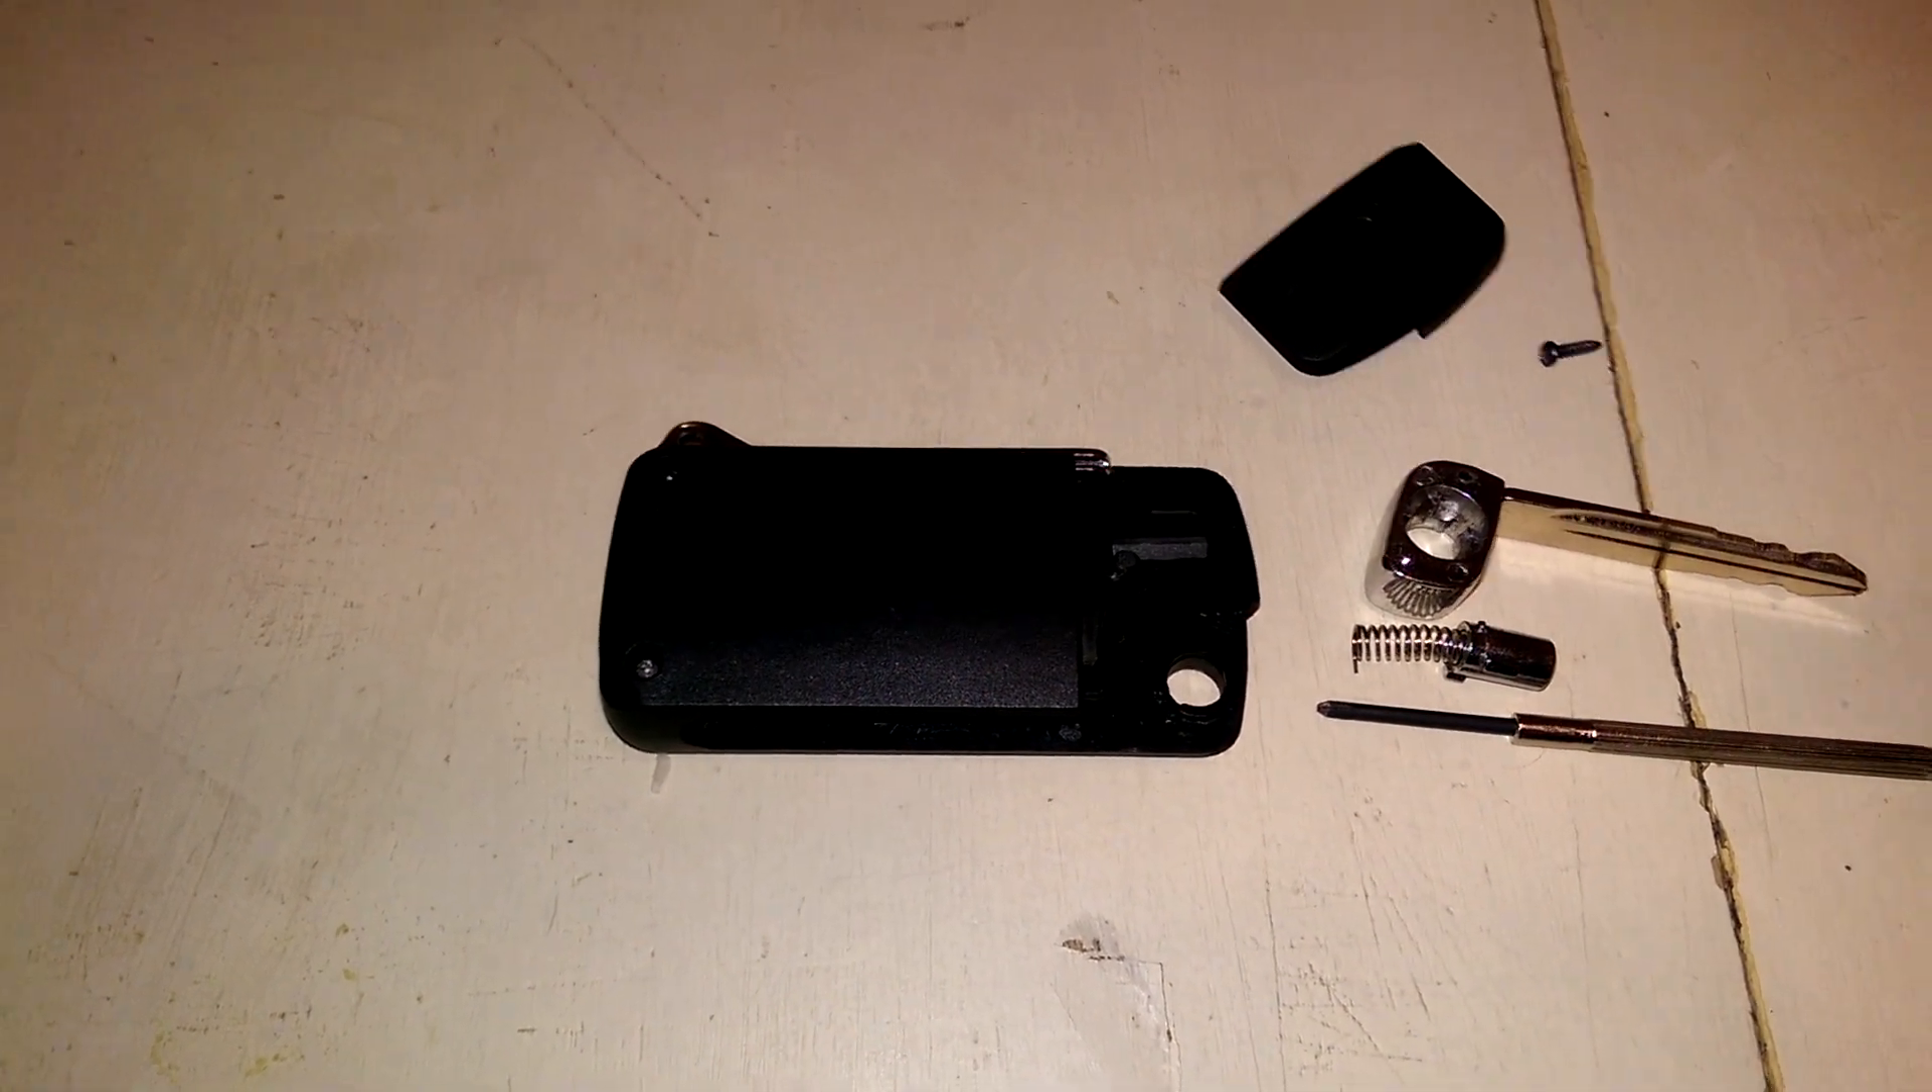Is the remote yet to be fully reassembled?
Yes.